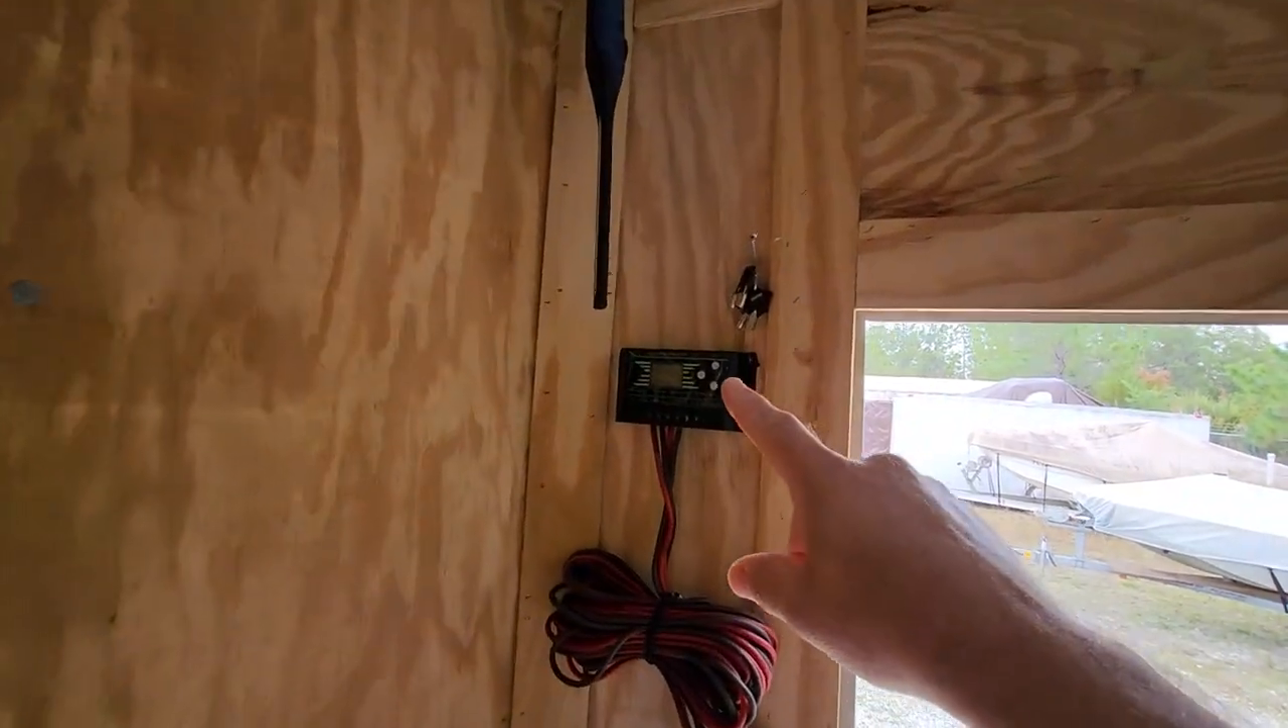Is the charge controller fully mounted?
Yes.